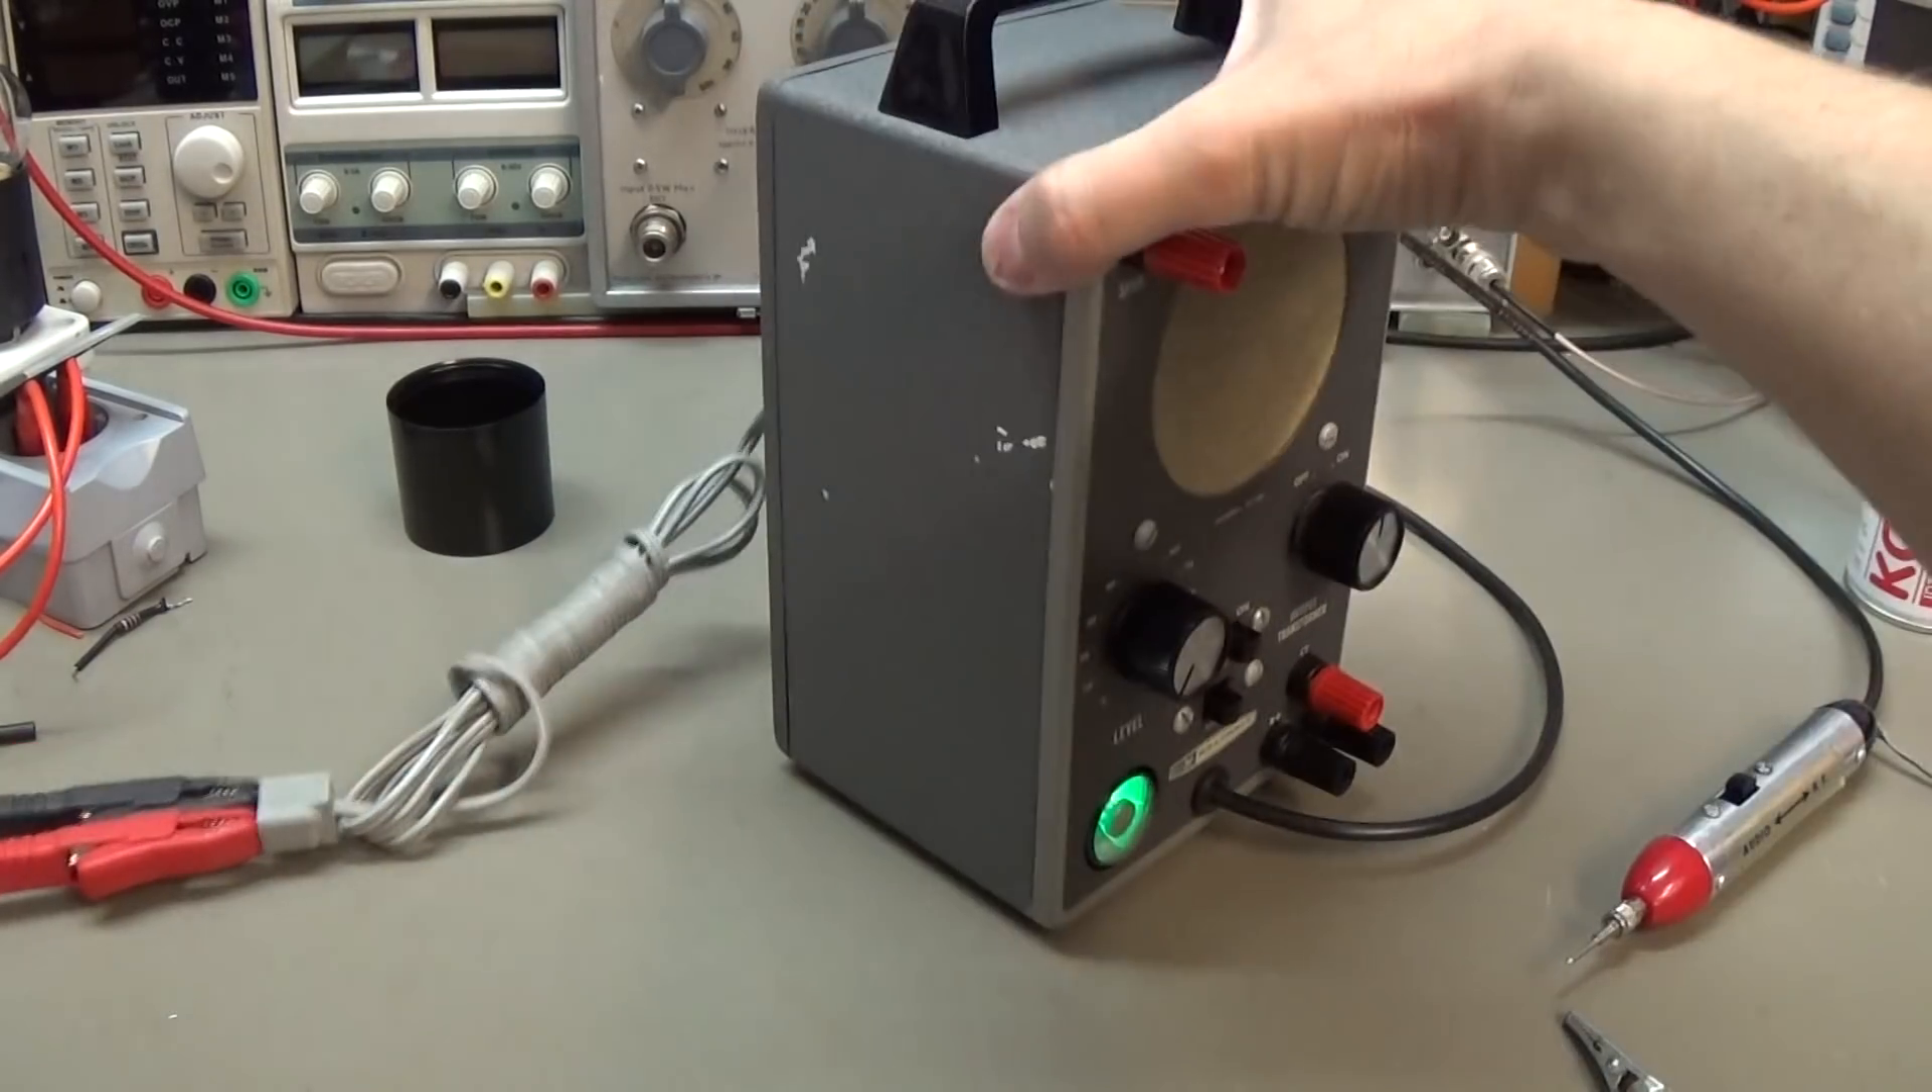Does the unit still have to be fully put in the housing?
No.